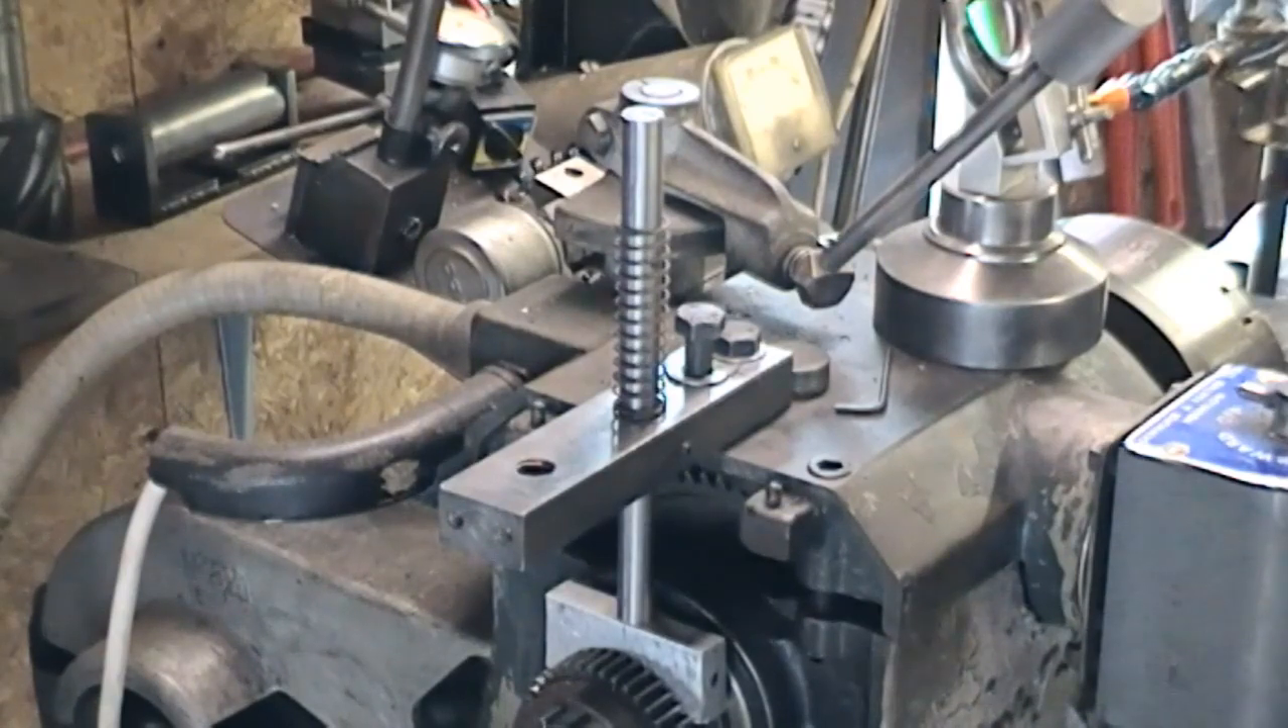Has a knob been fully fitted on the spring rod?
No.